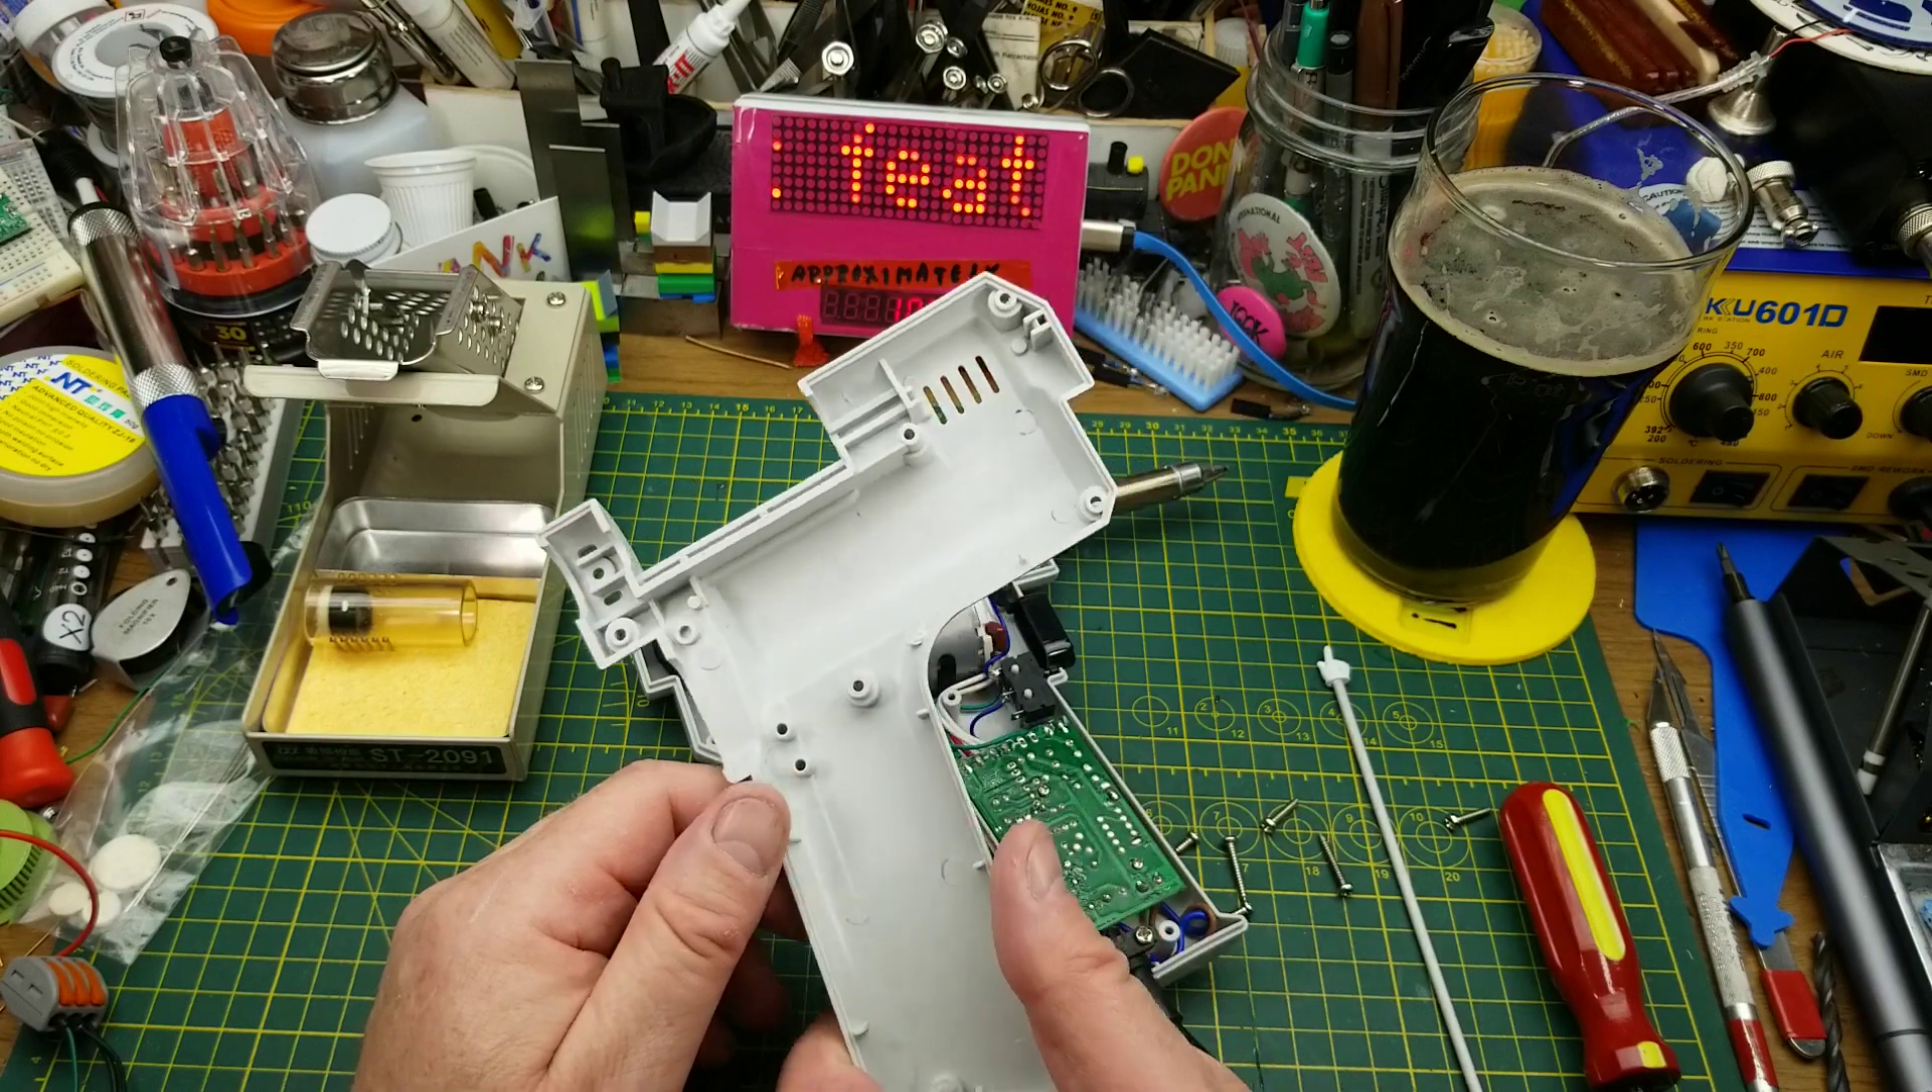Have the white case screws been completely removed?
Yes.